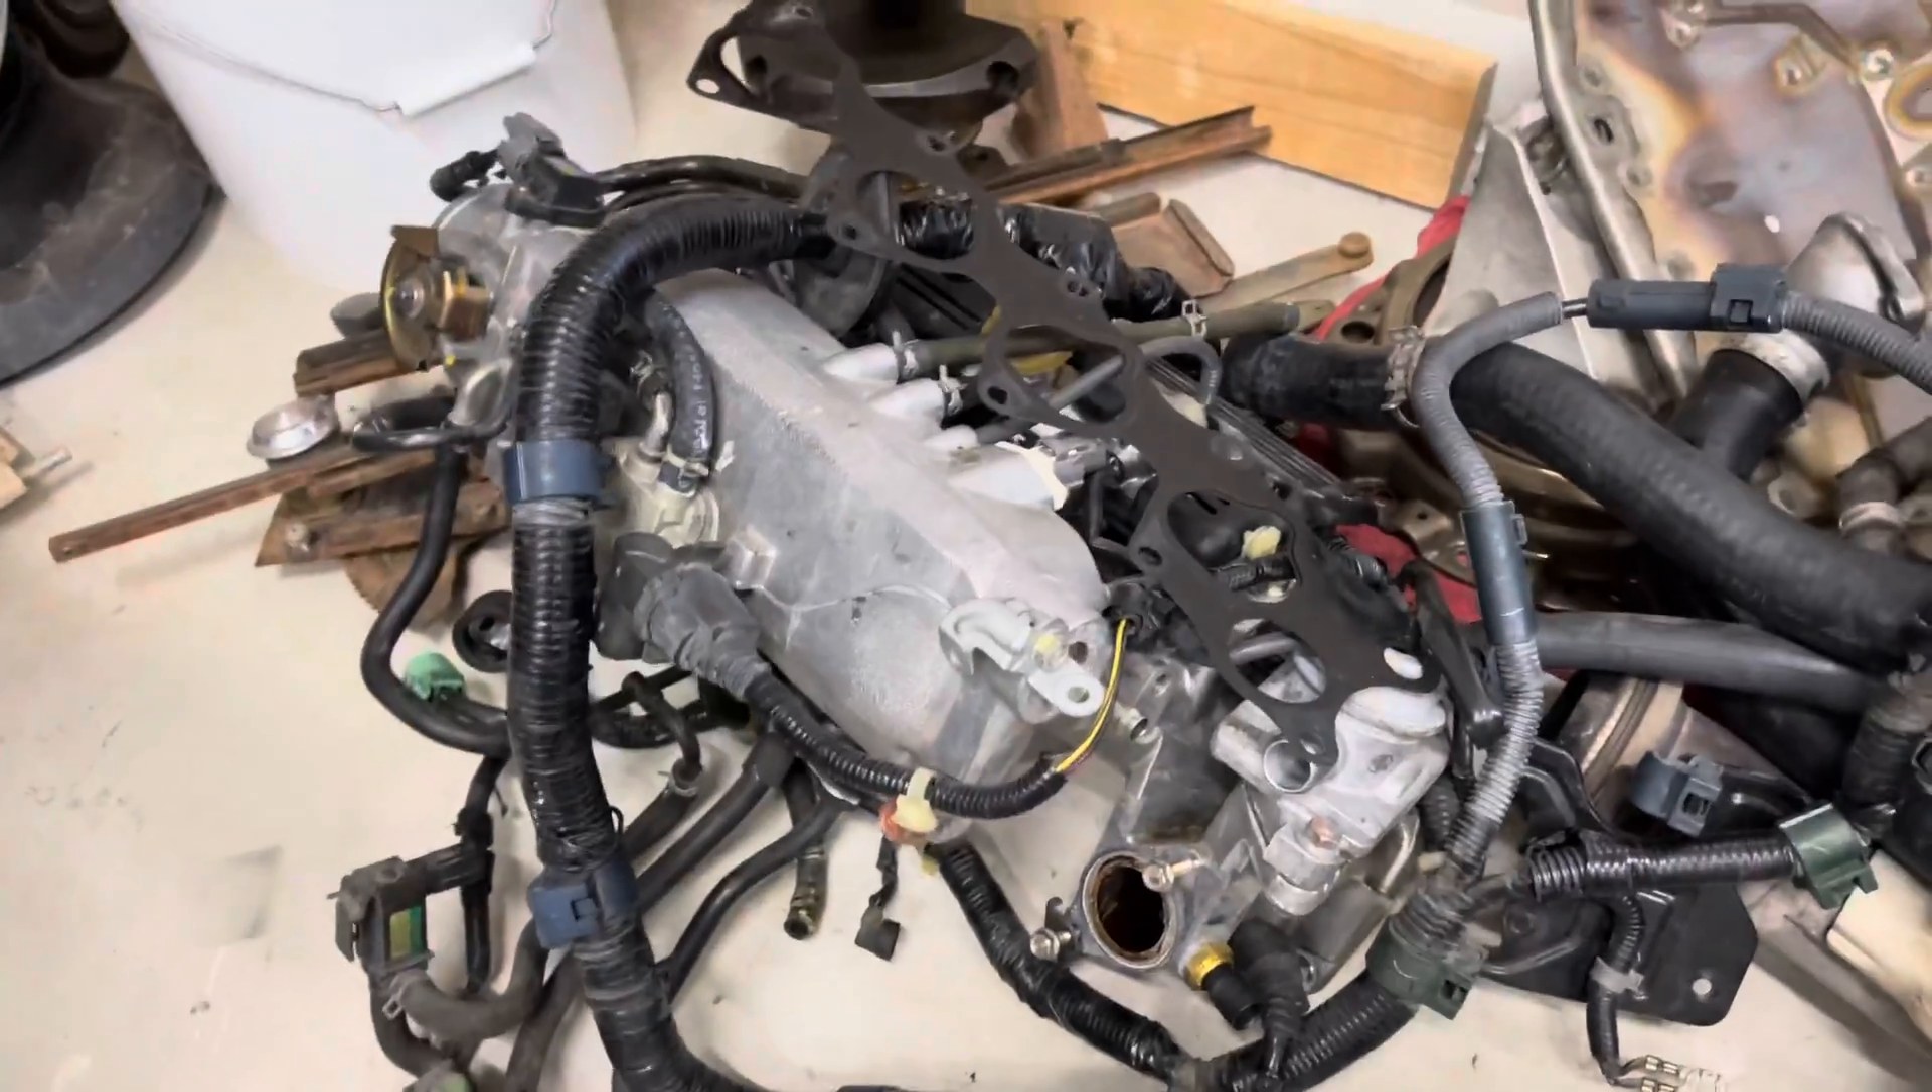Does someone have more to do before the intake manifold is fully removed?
No.